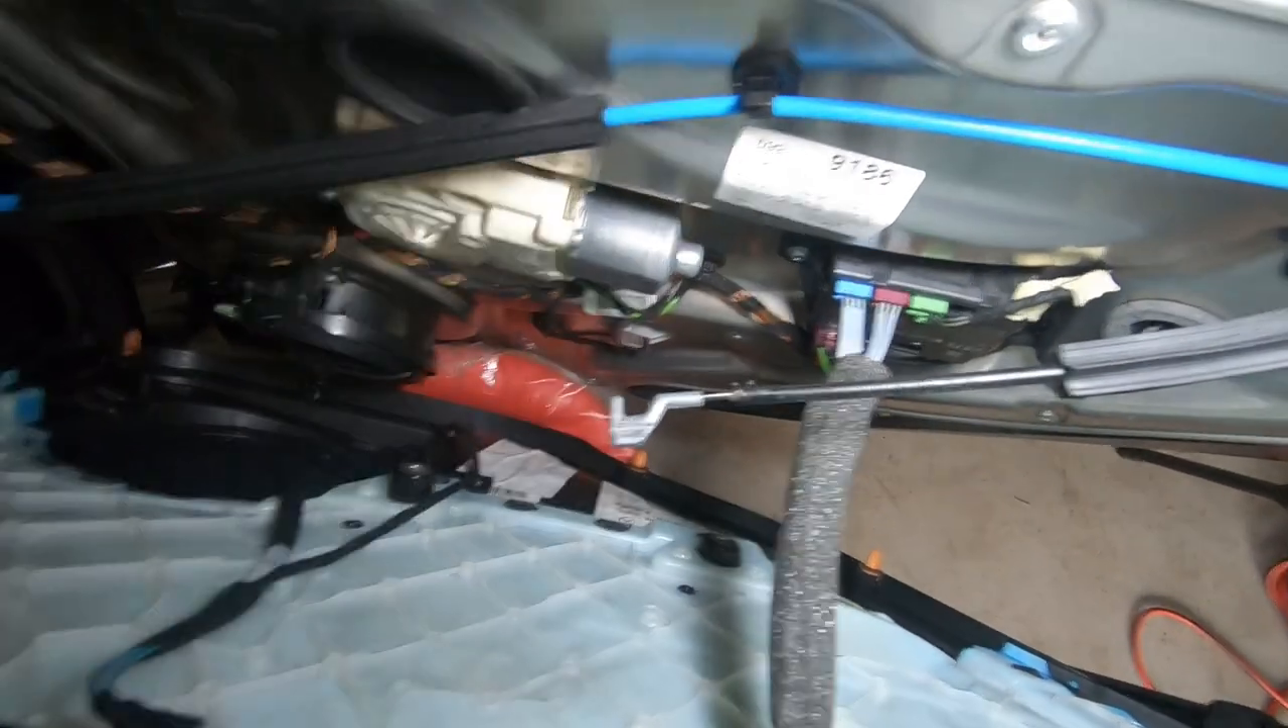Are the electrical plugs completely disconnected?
No.